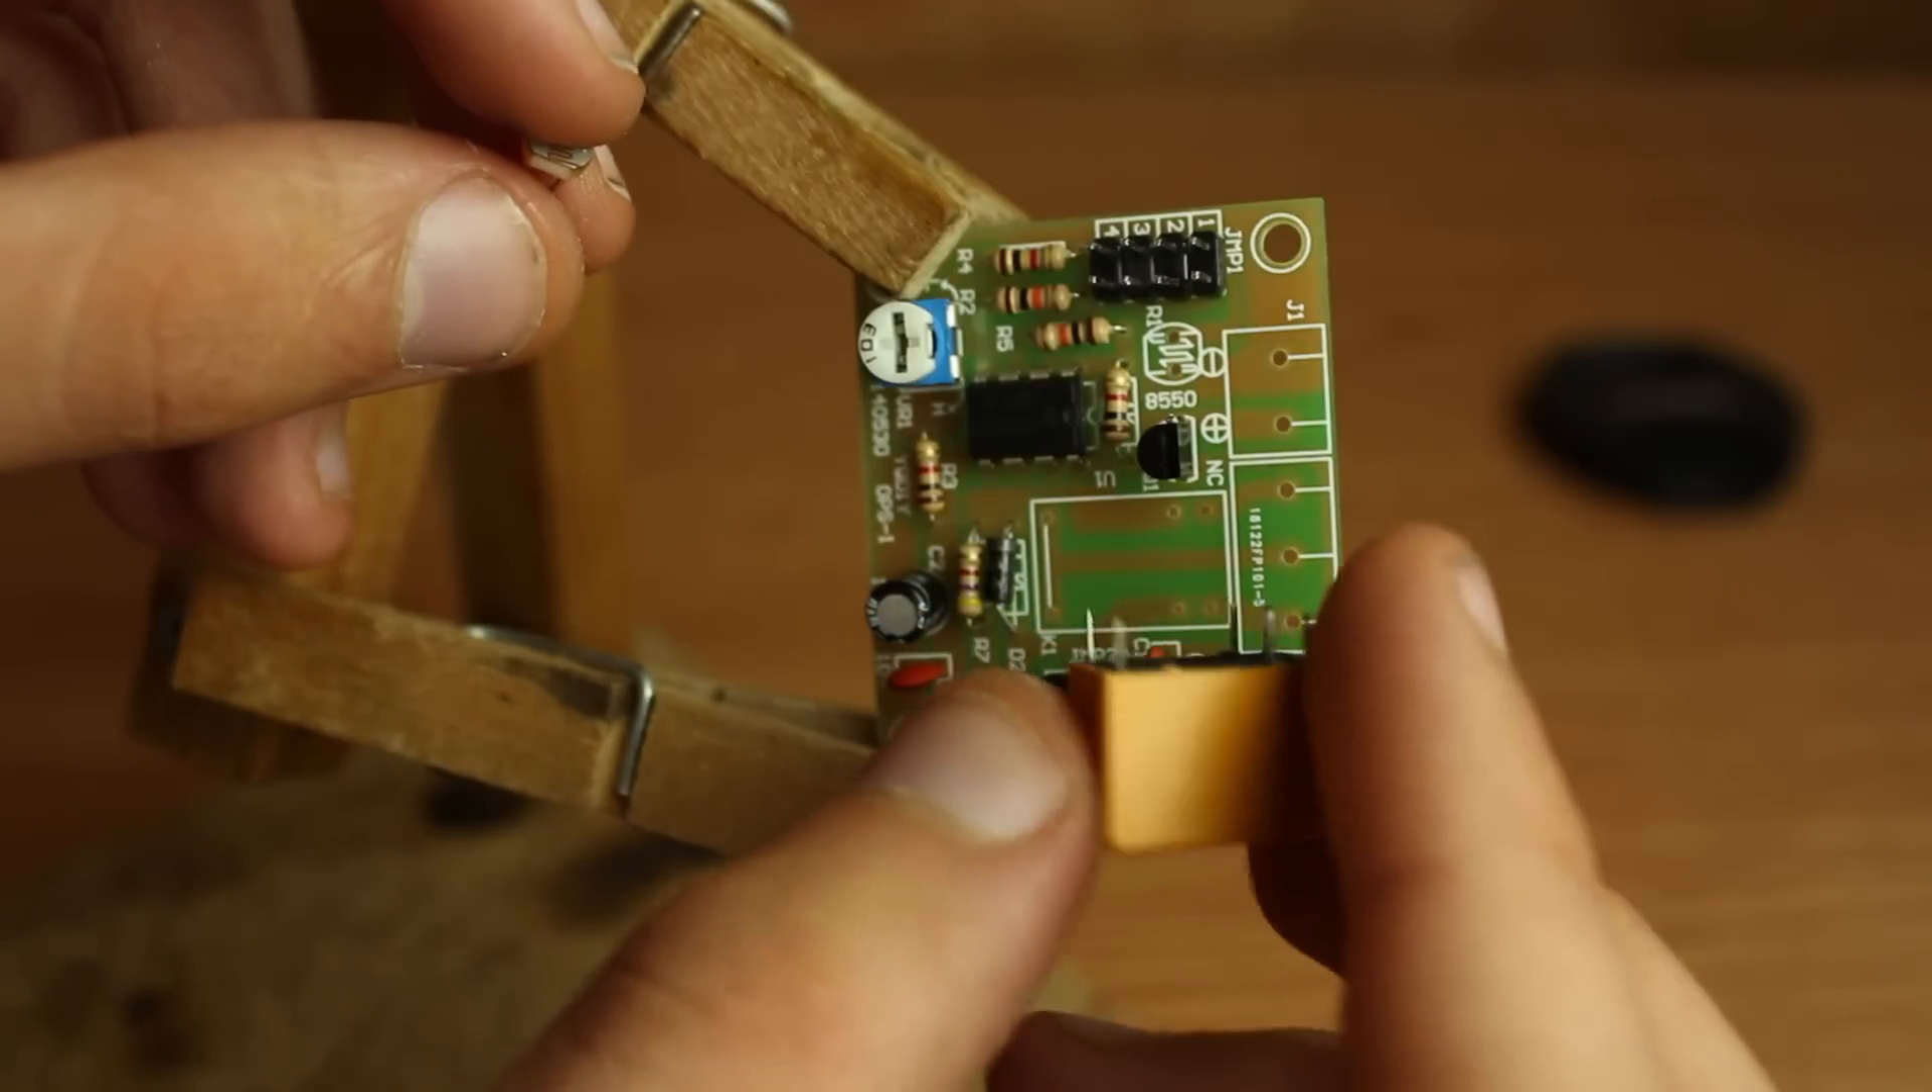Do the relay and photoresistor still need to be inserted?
Yes.